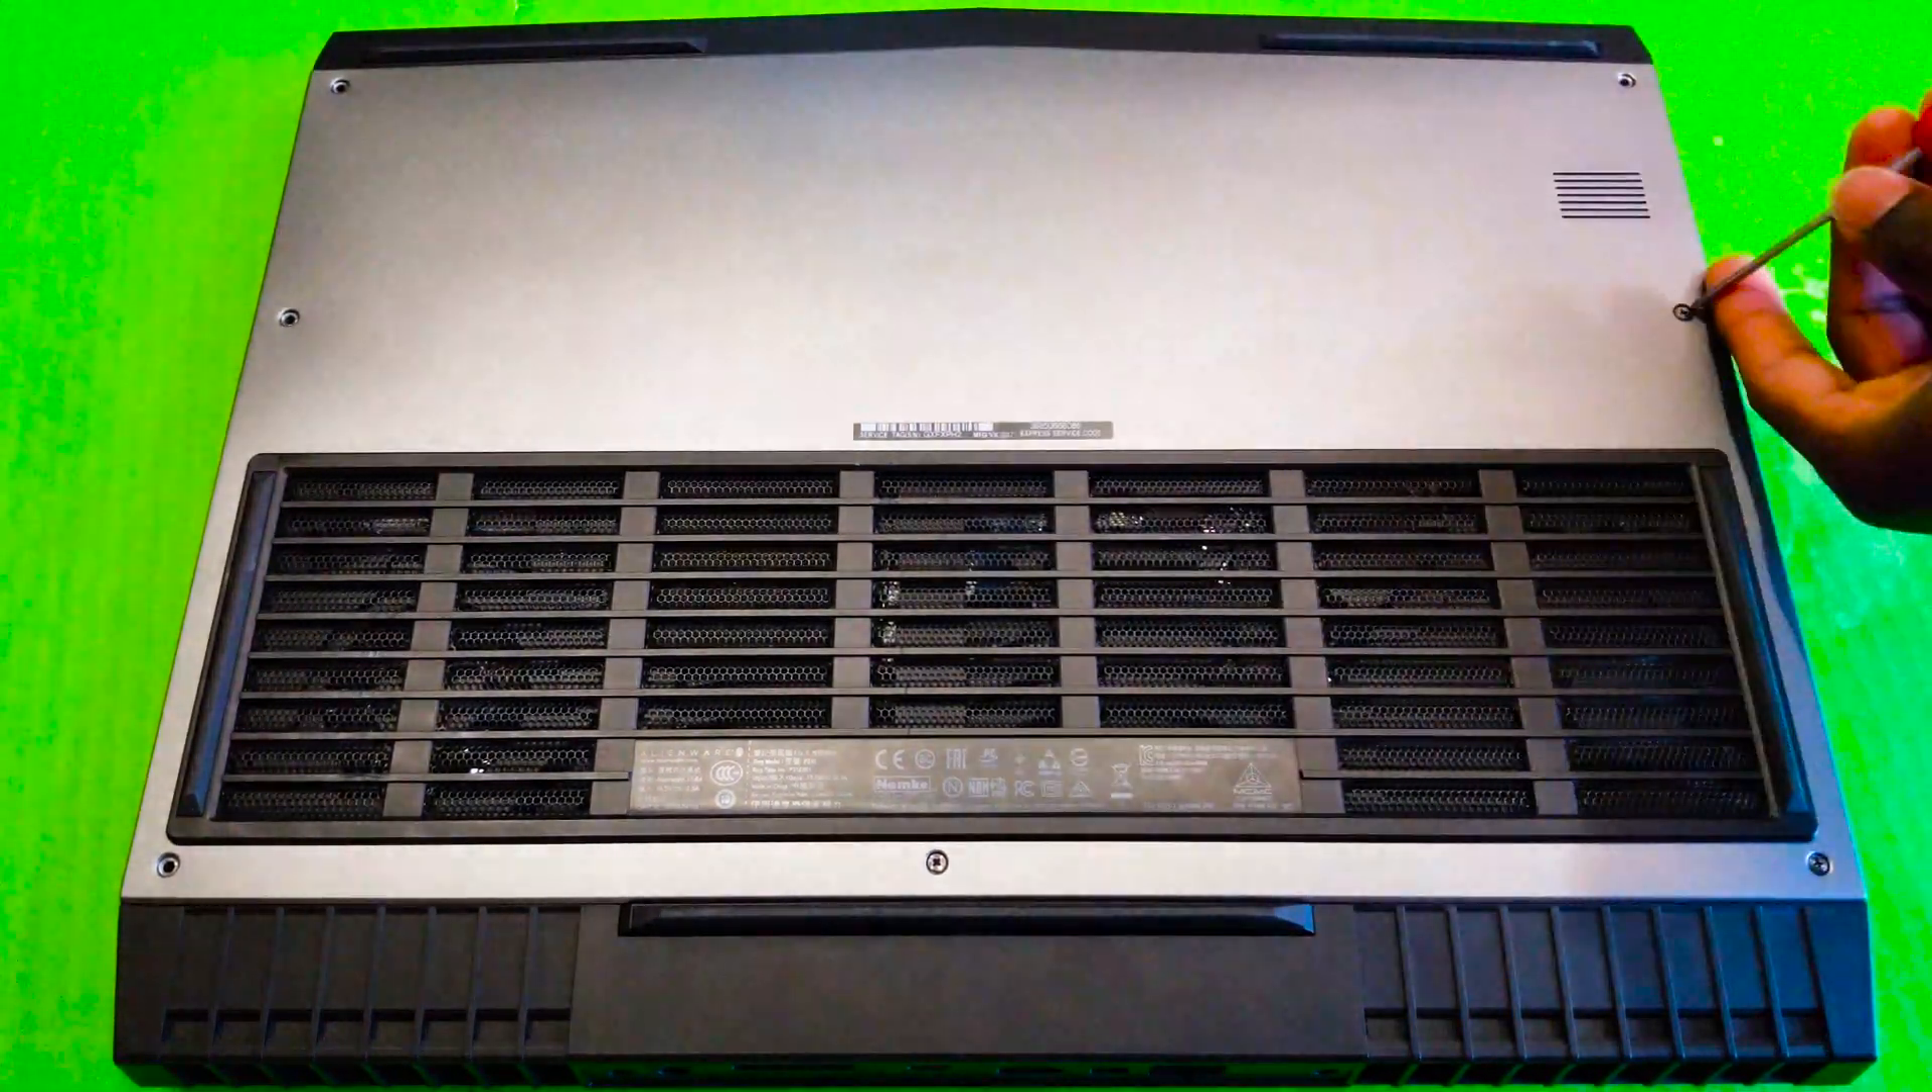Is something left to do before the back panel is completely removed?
Yes.